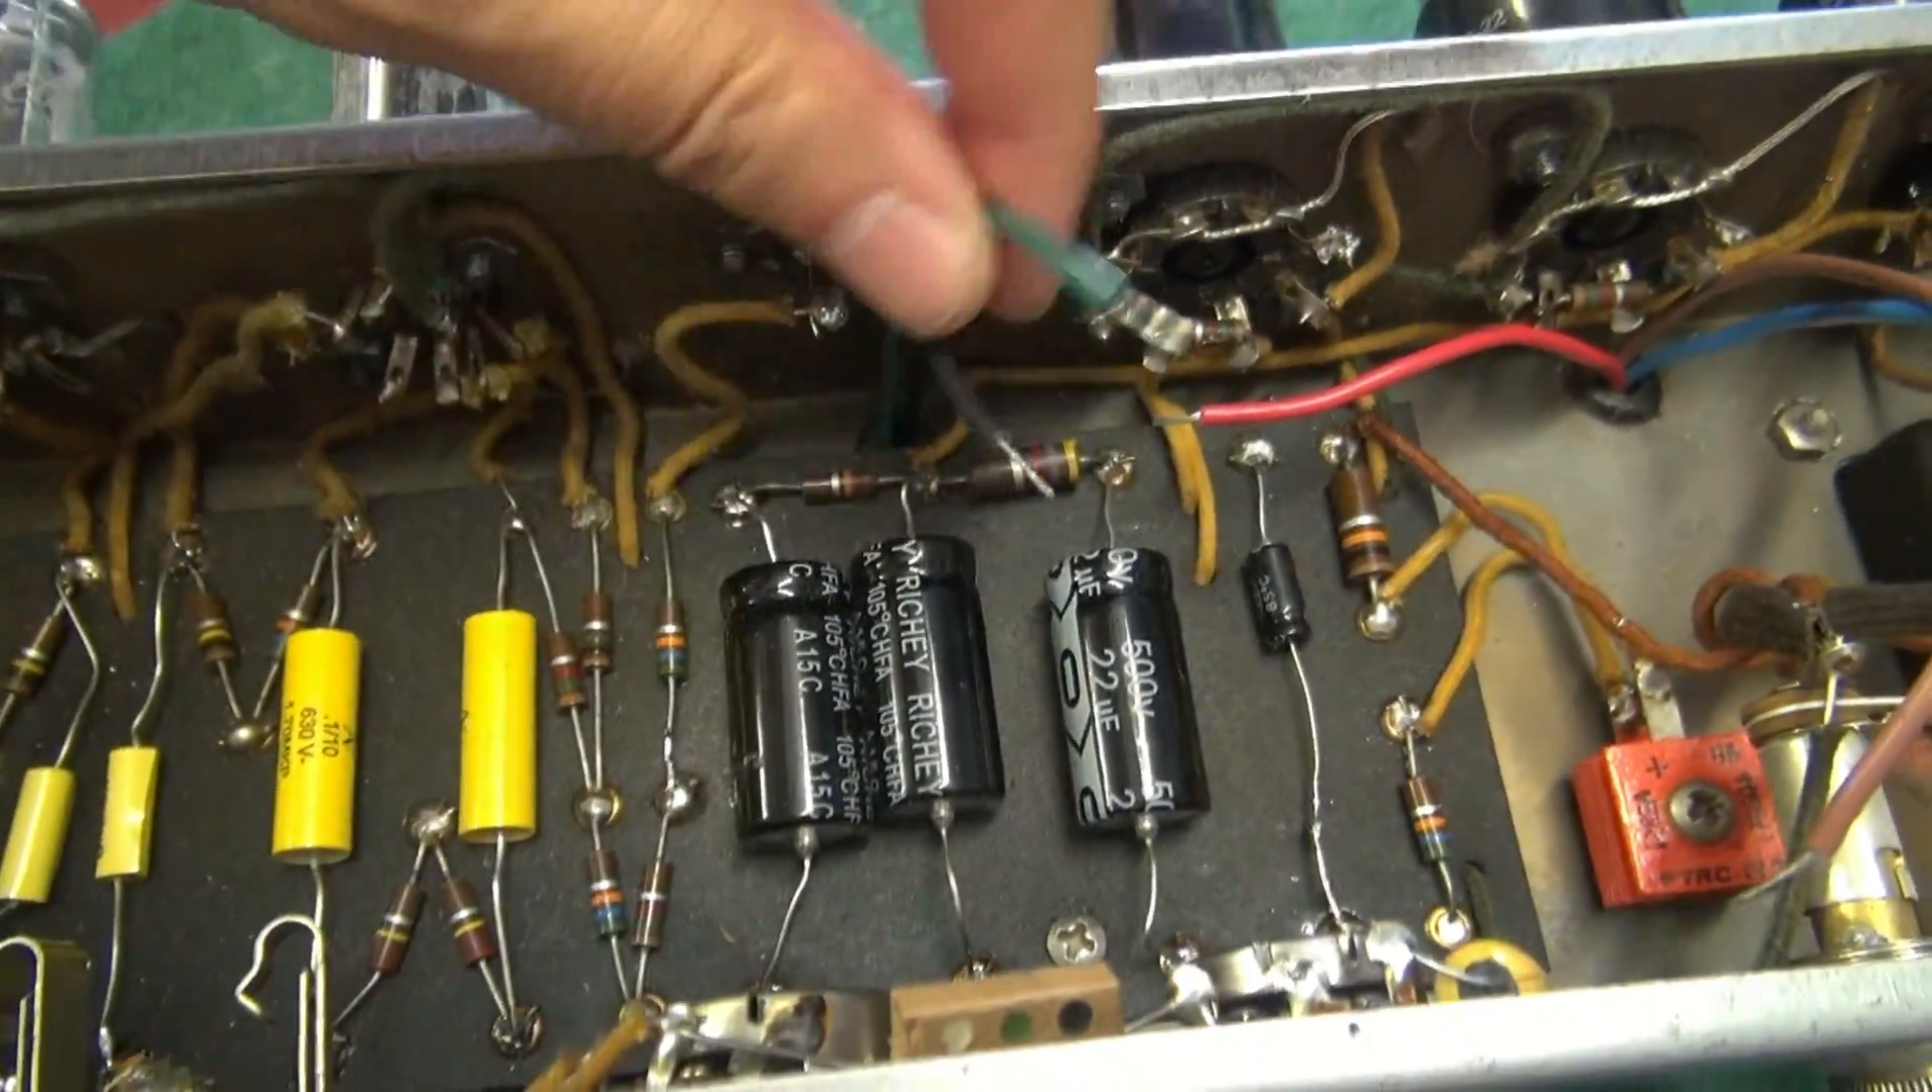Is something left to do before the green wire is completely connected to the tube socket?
Yes.